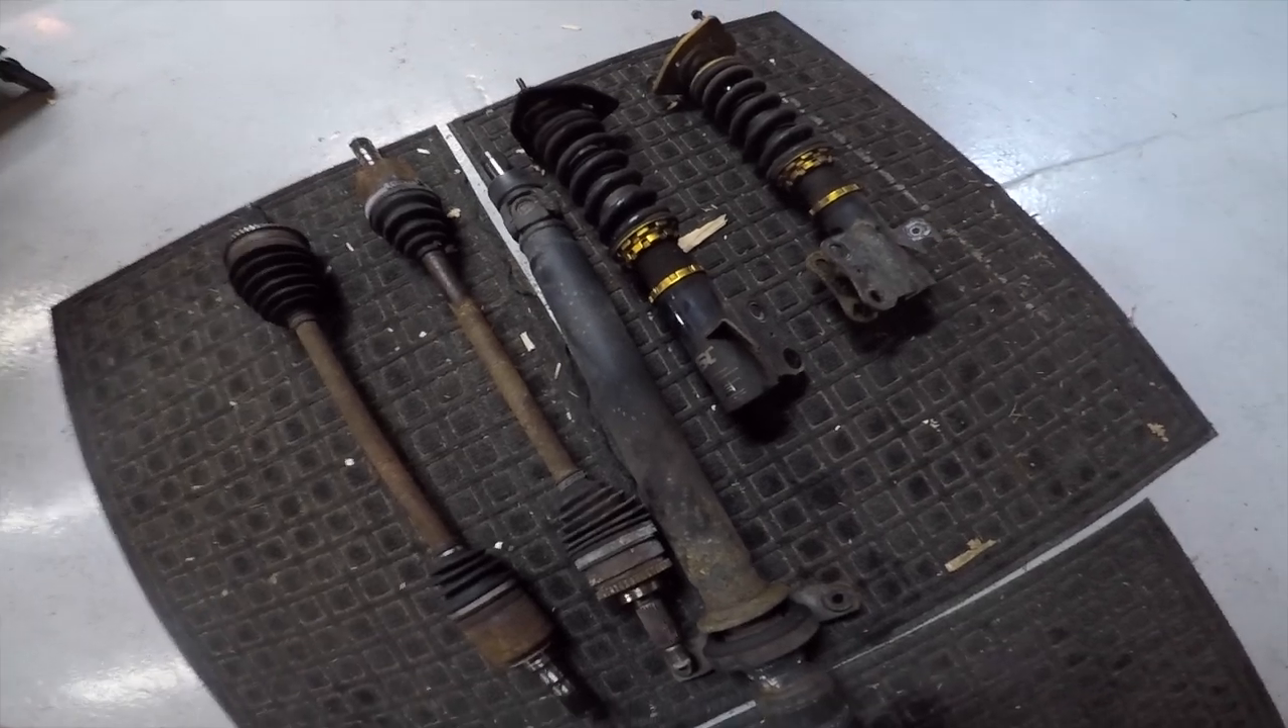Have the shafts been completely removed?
Yes.